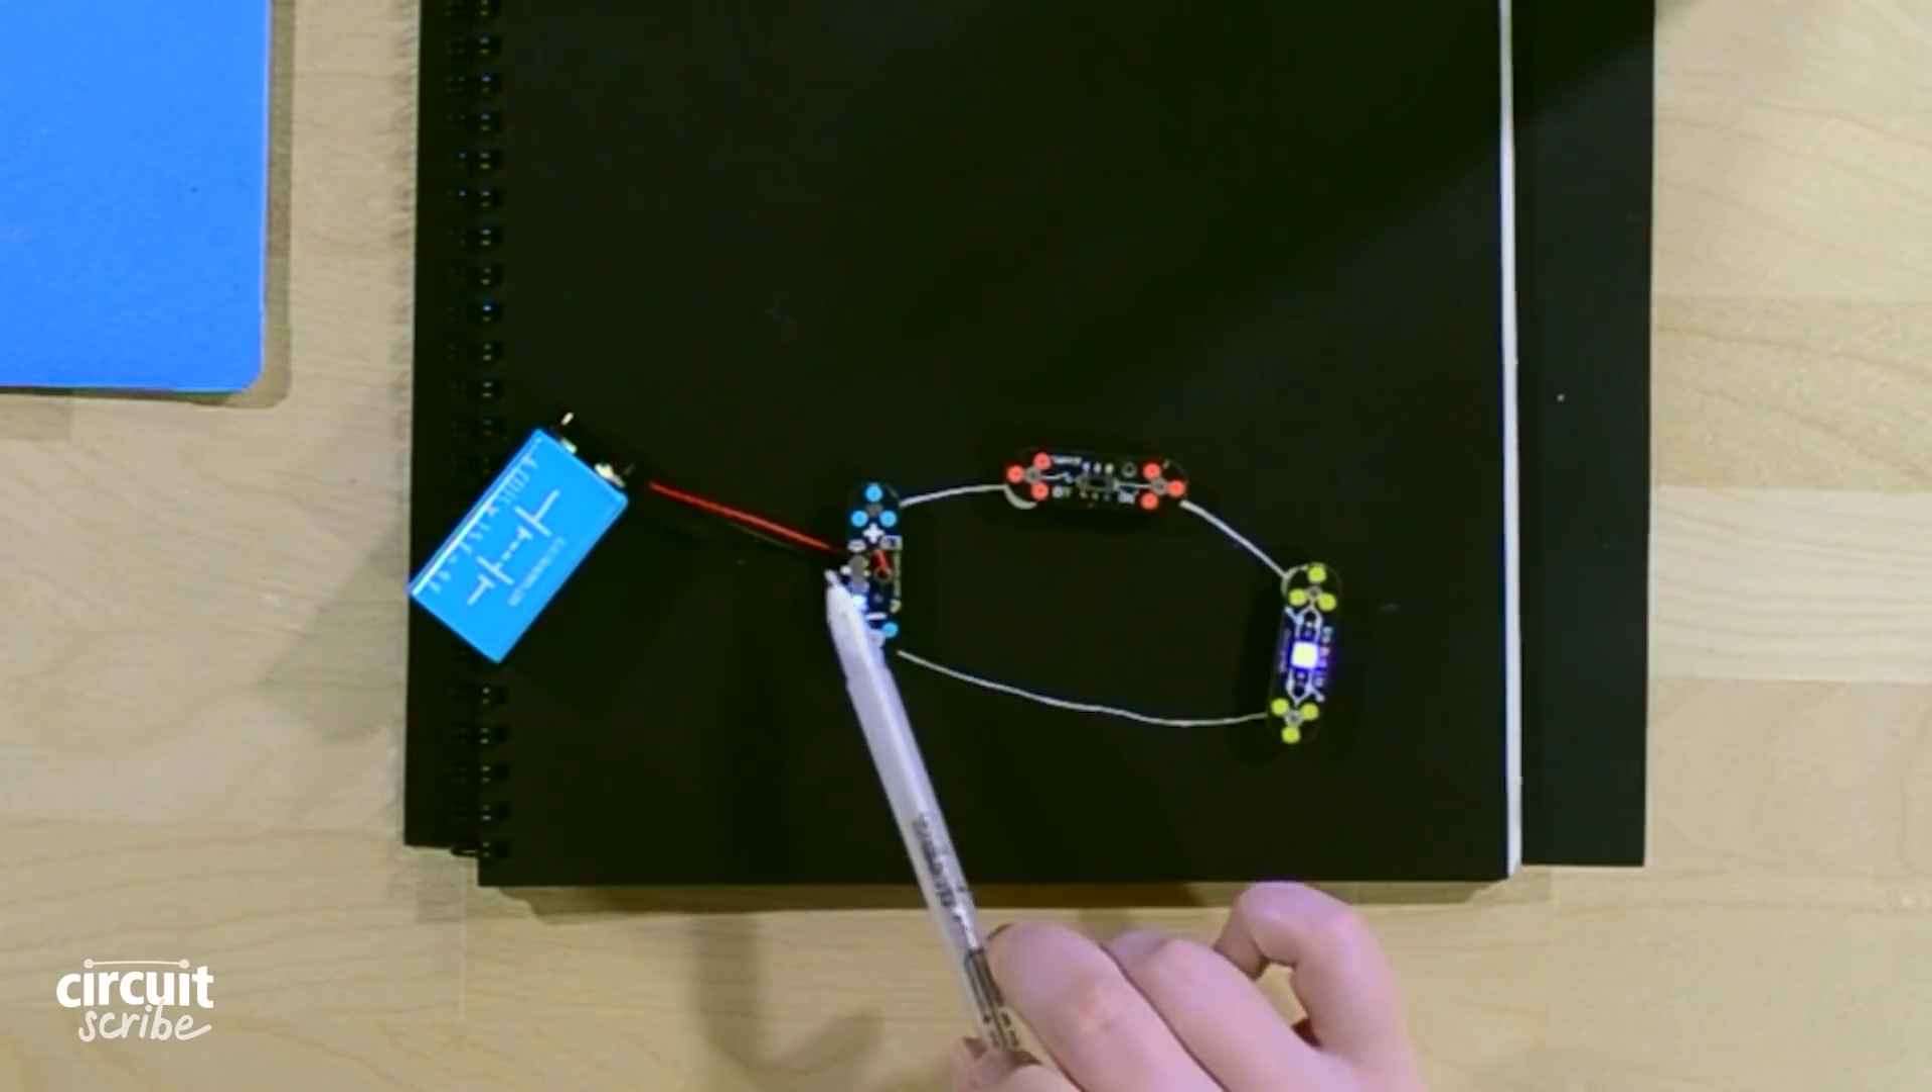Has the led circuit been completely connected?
Yes.